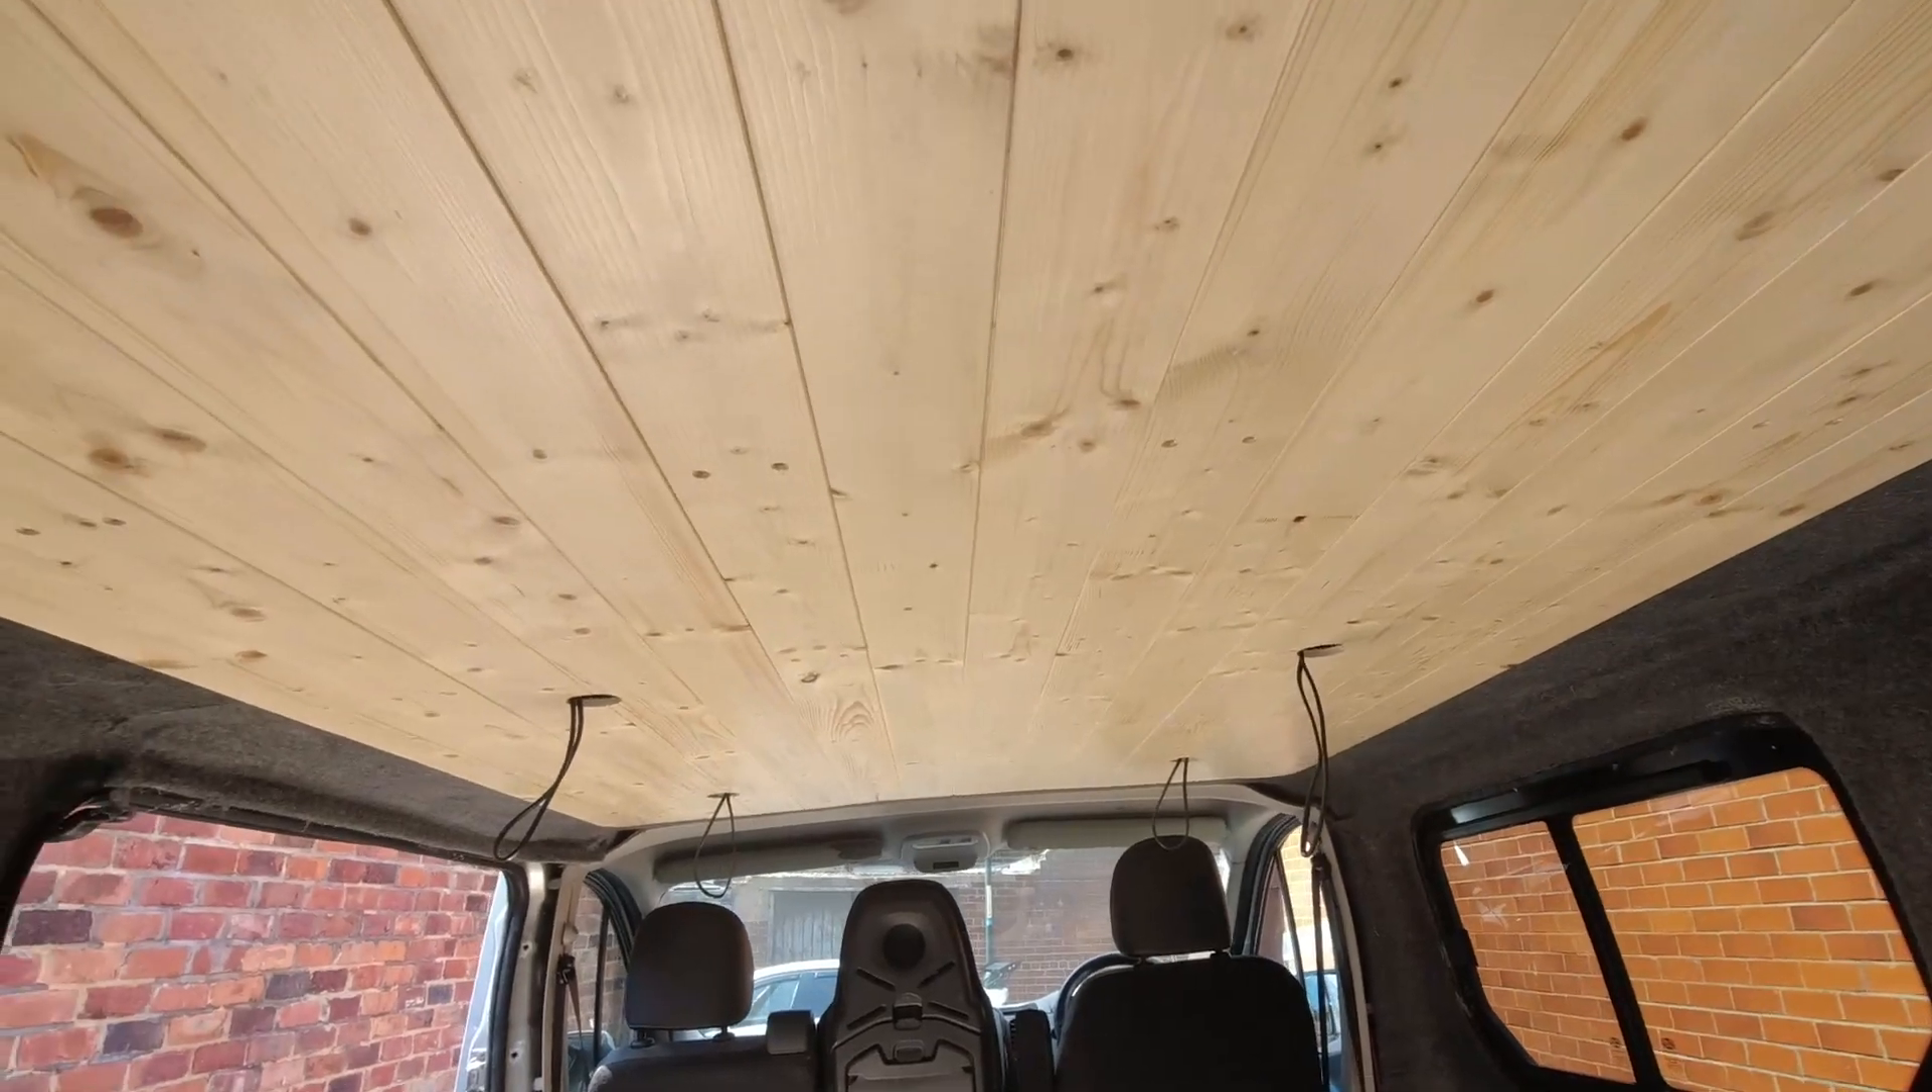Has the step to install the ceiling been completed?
Yes.